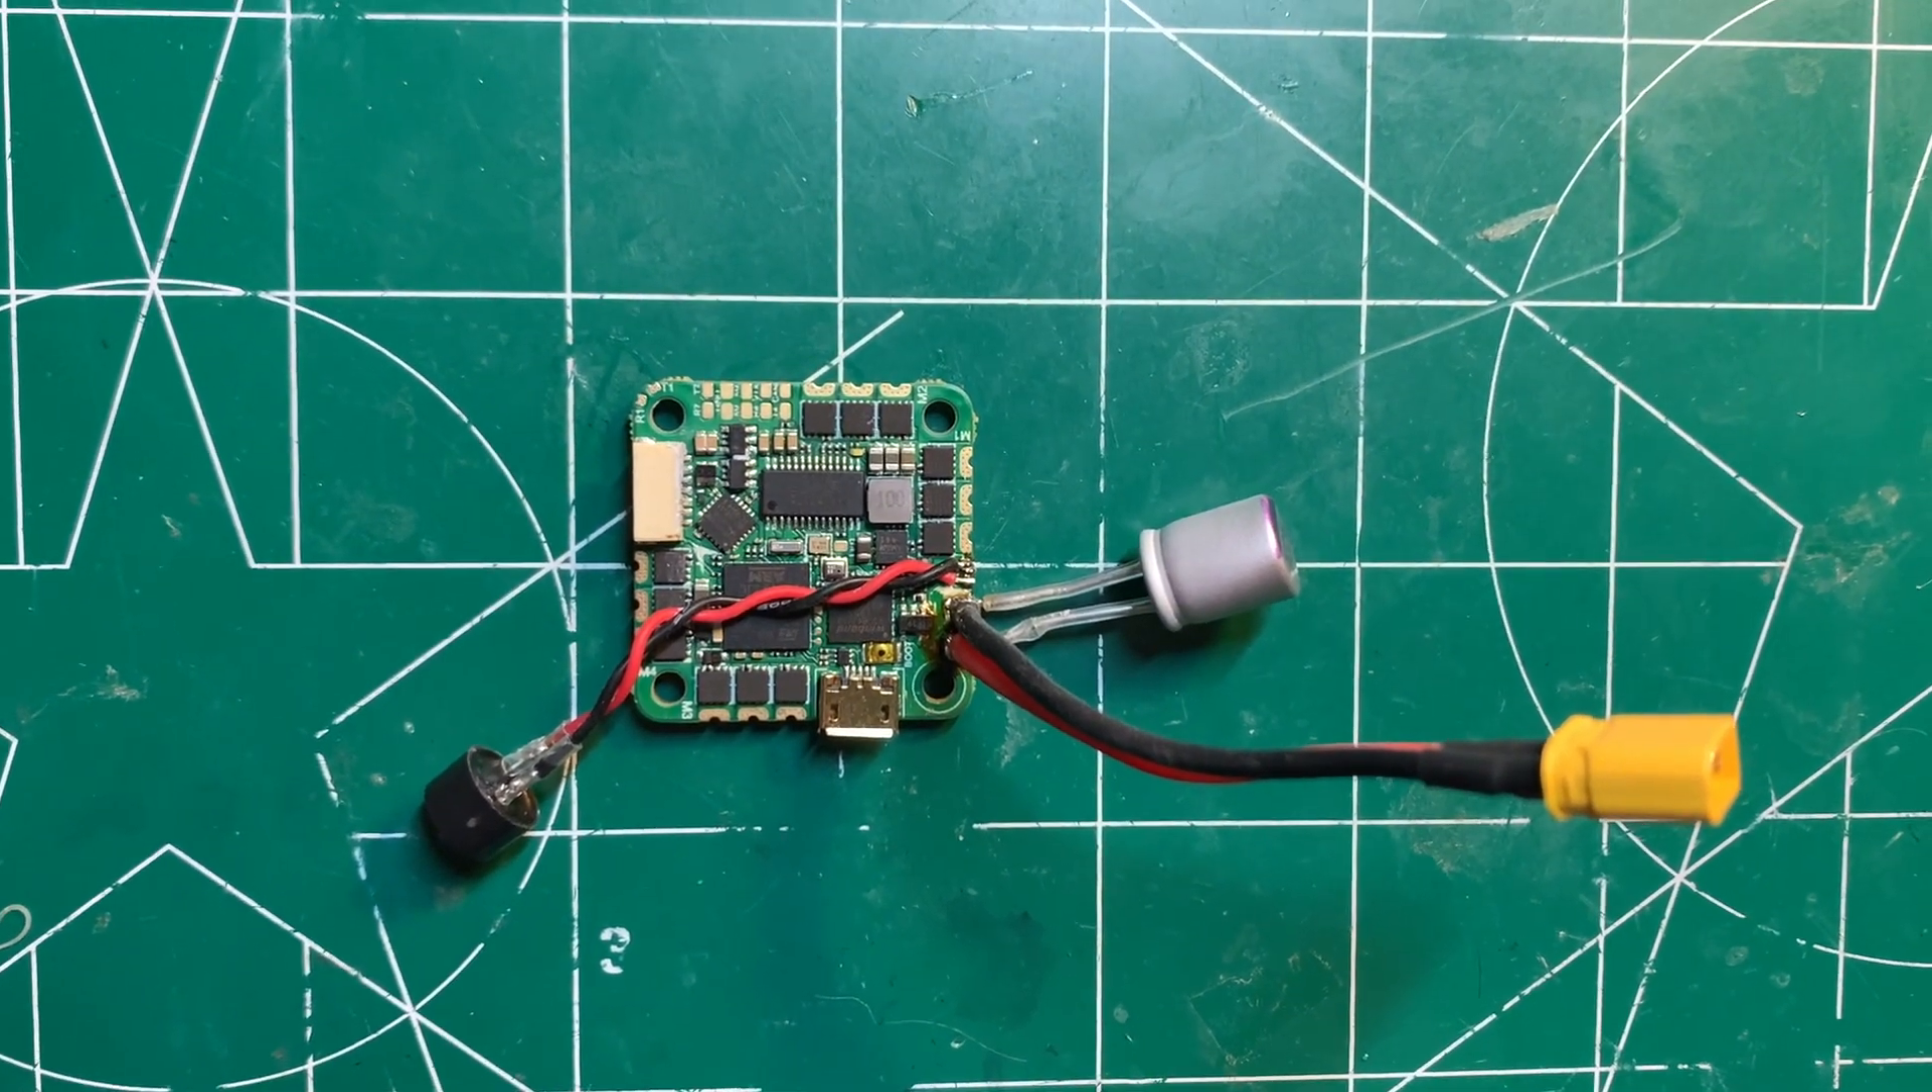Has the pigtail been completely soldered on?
Yes.